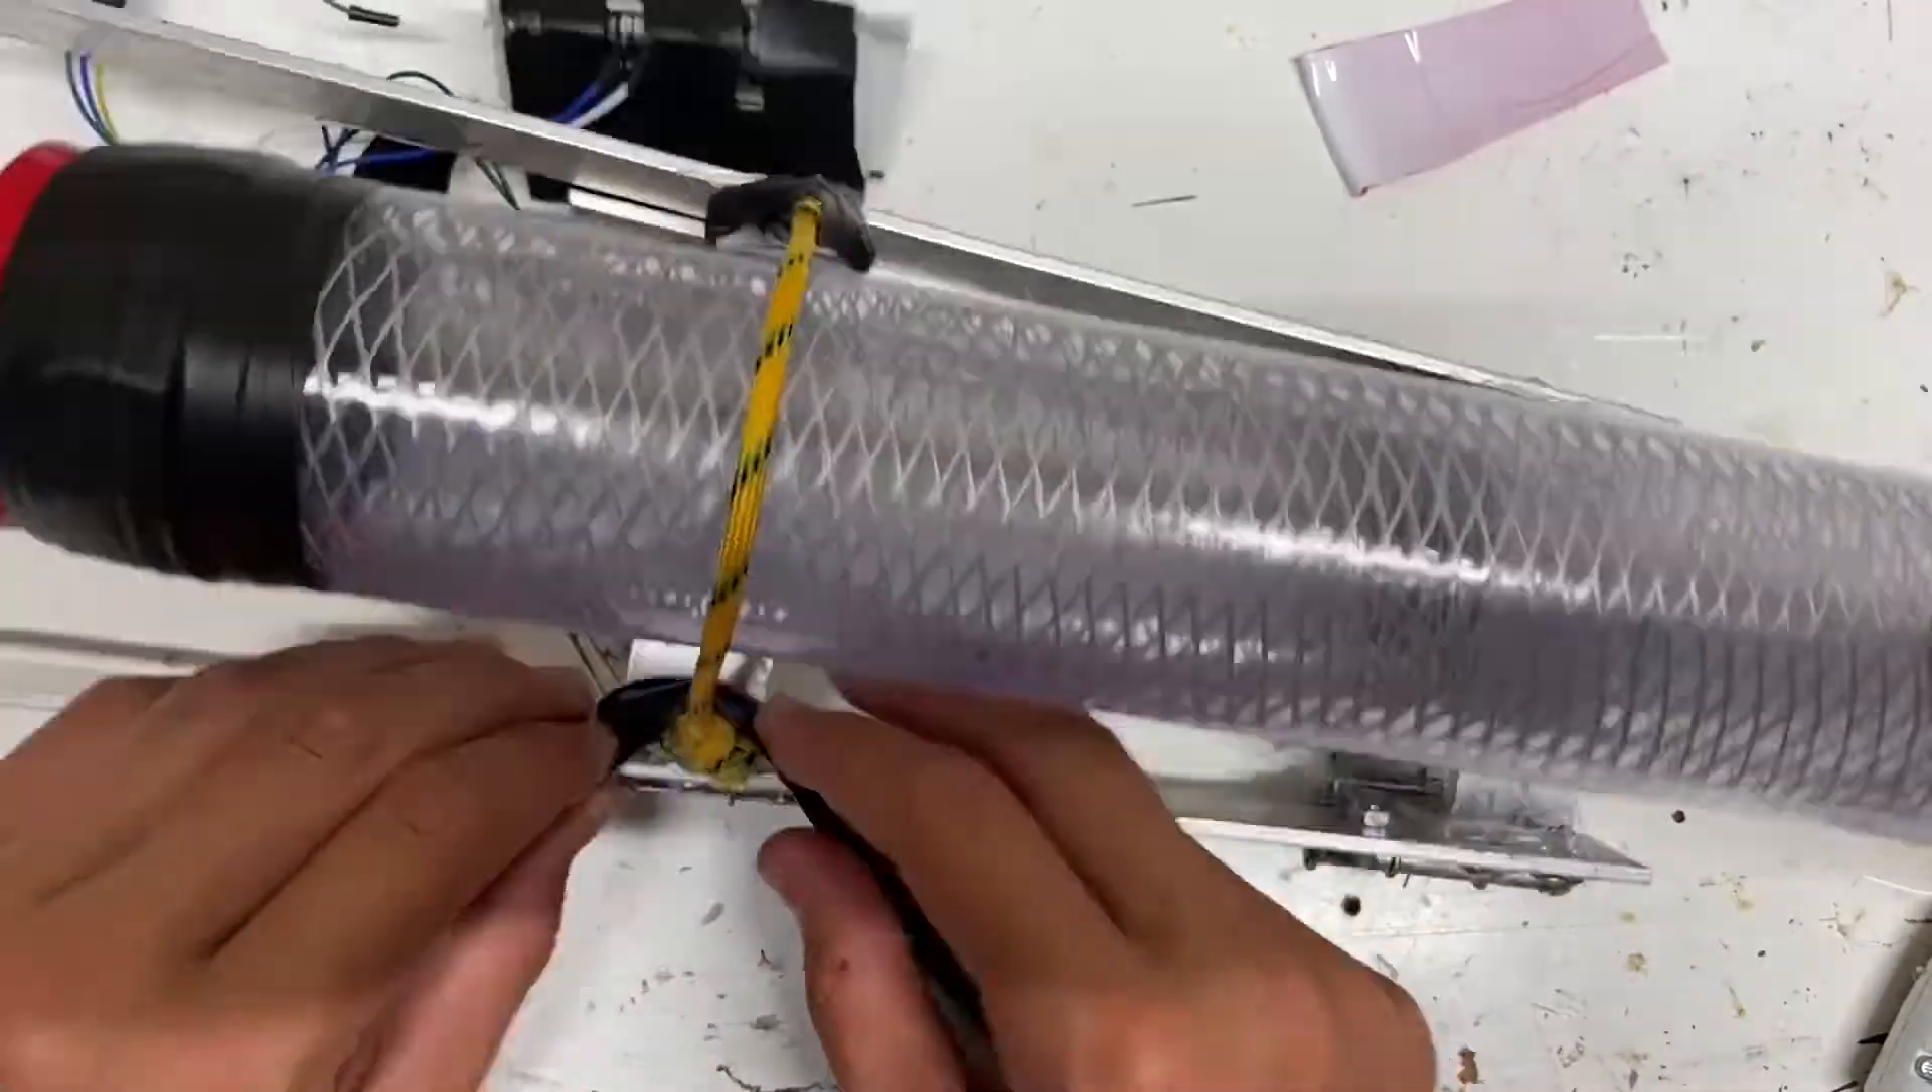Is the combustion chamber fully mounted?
No.